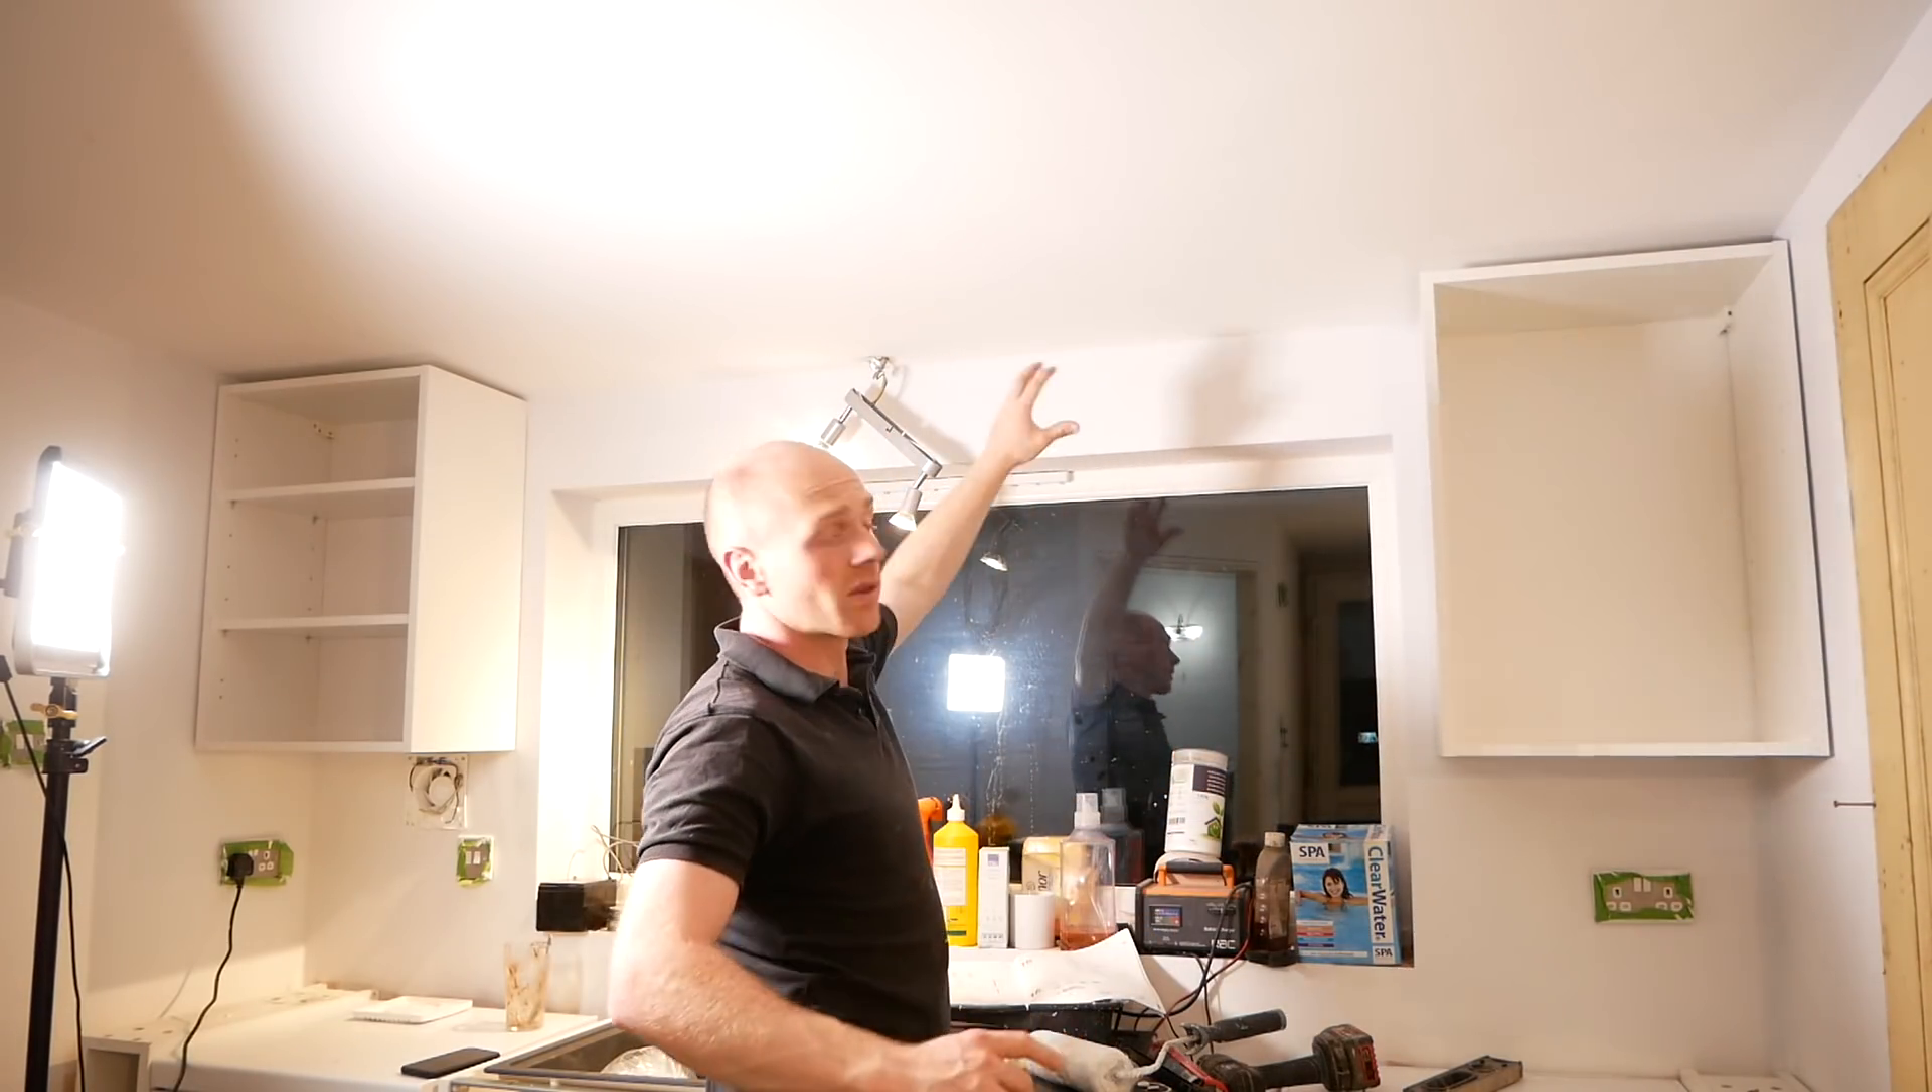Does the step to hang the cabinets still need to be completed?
No.